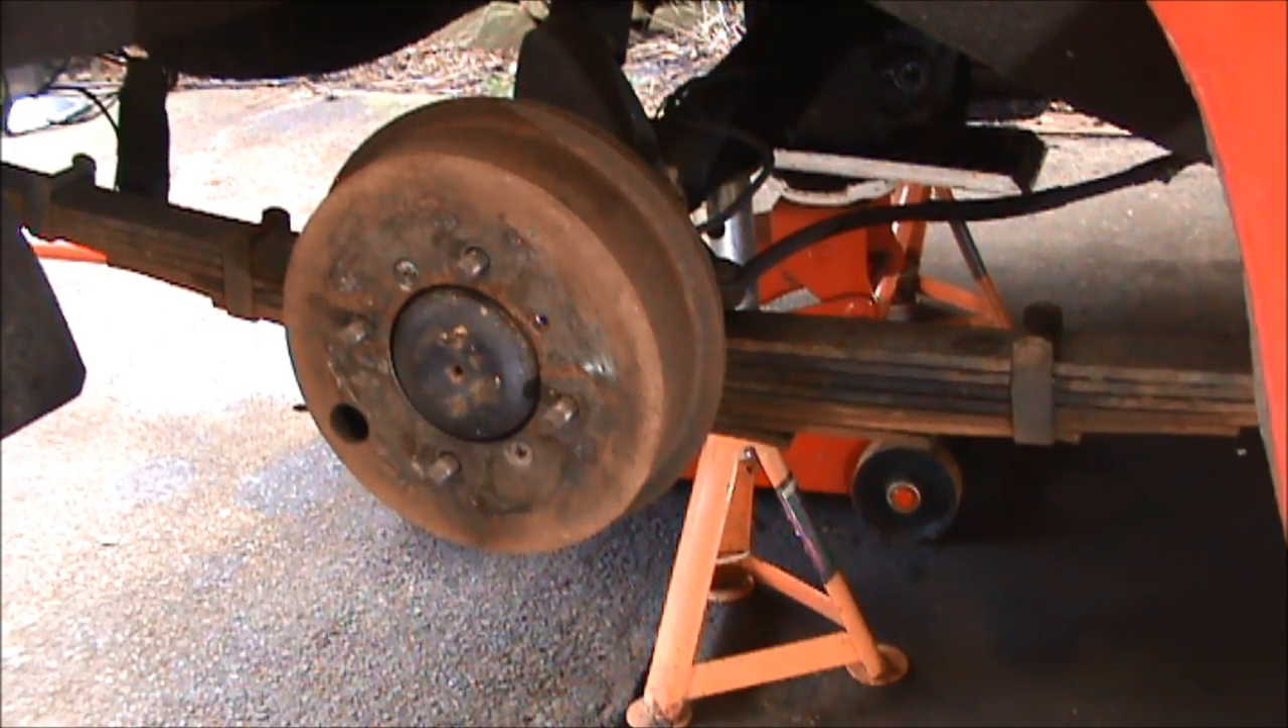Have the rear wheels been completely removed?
Yes.